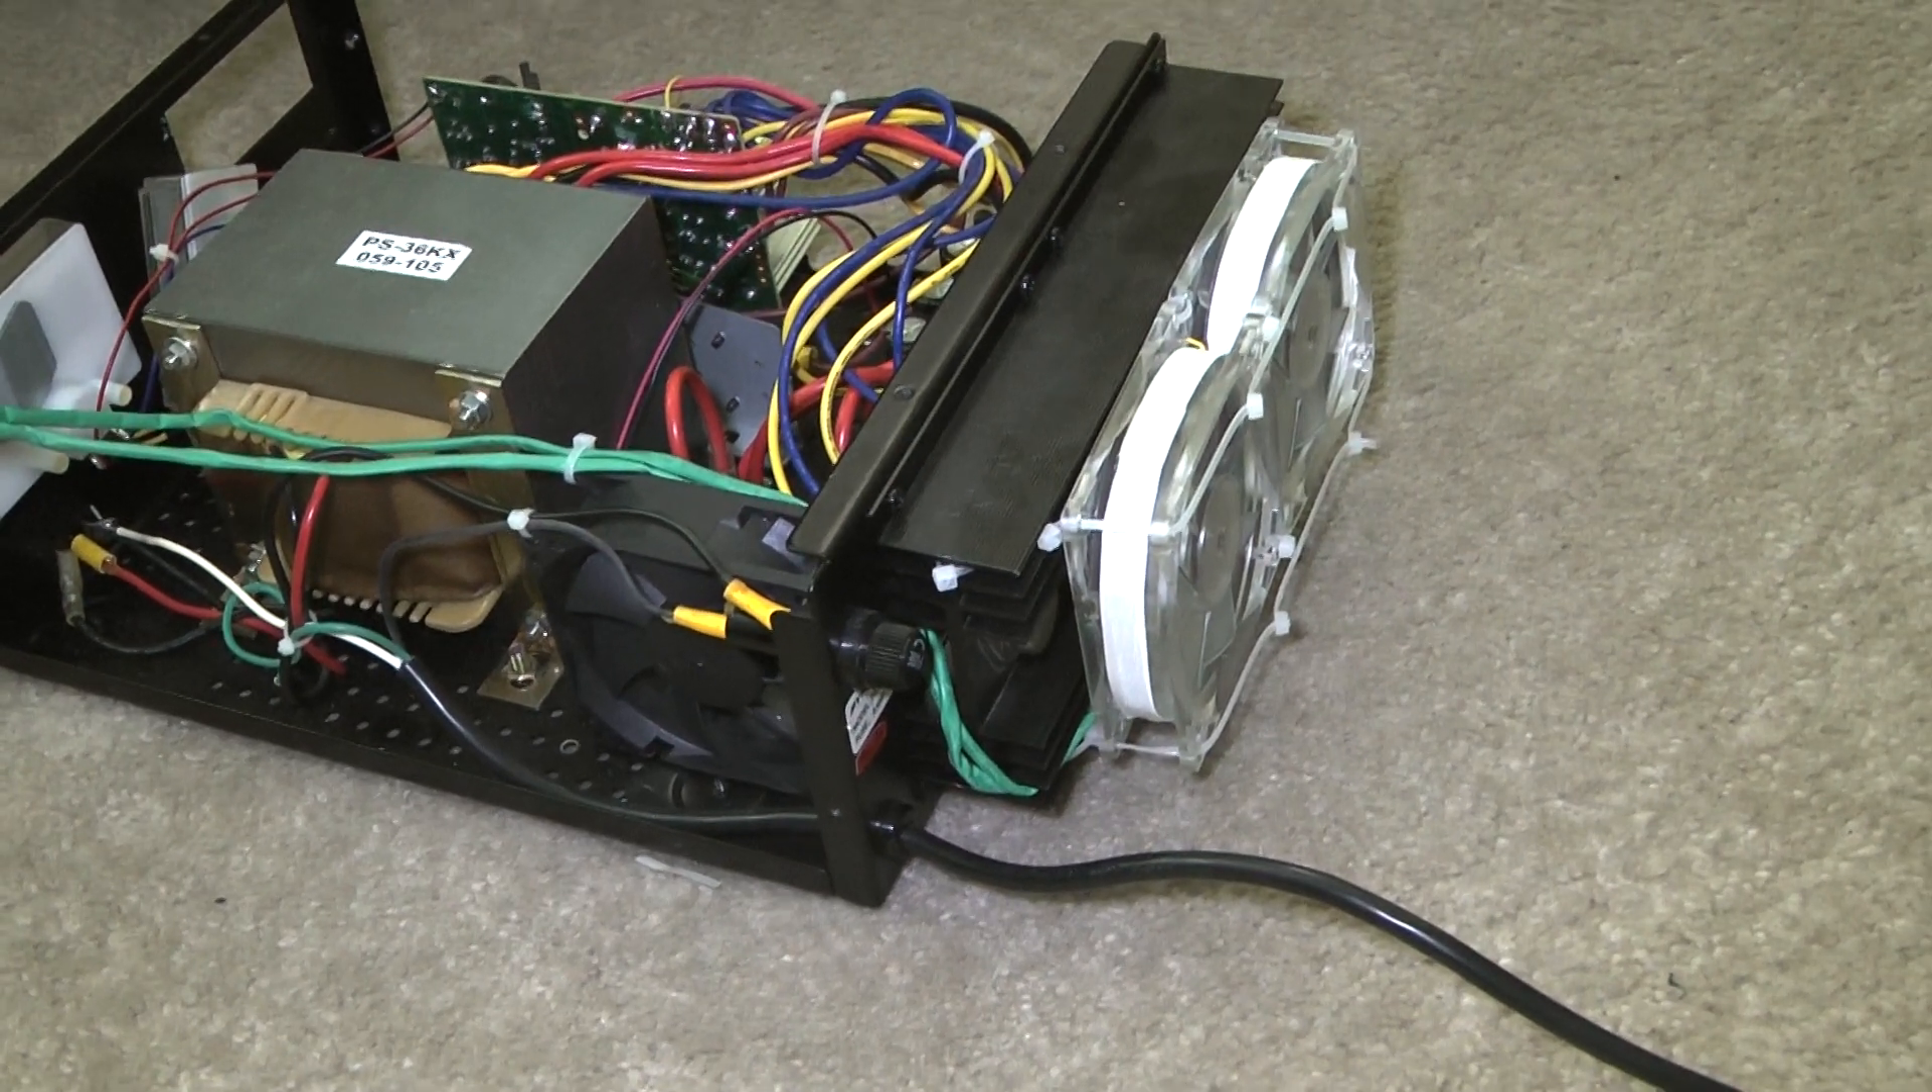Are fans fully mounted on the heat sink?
Yes.